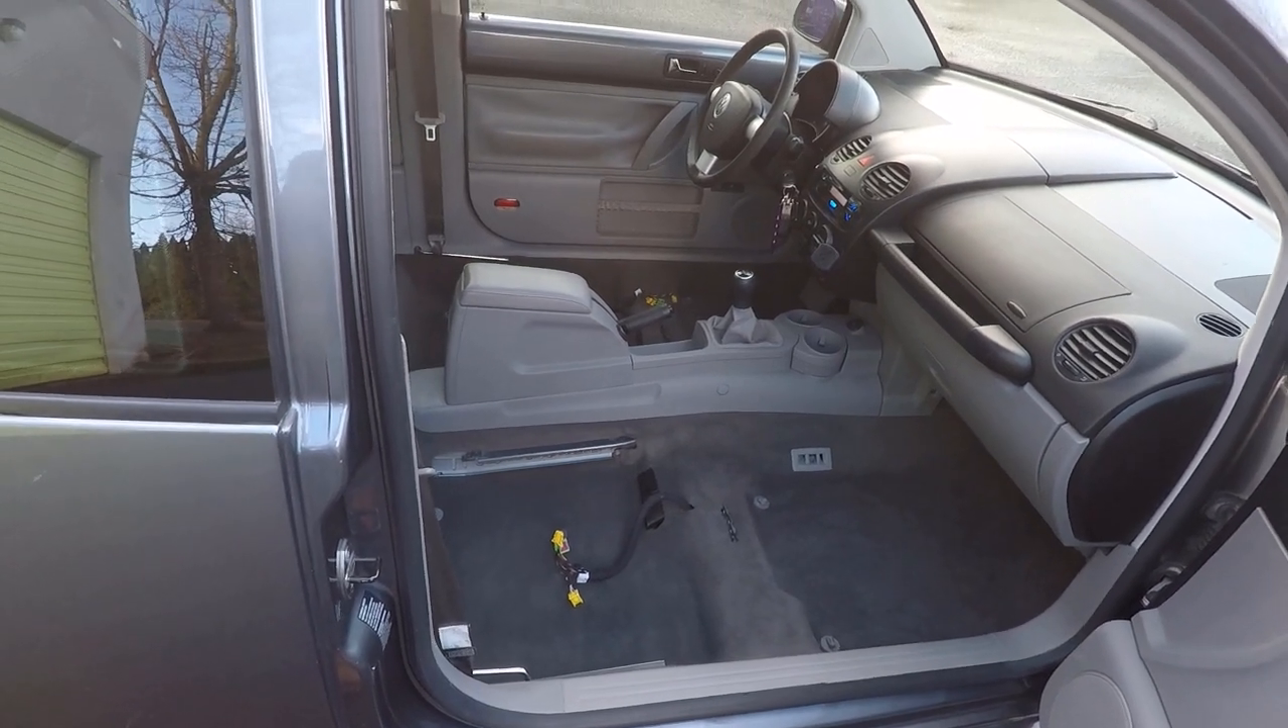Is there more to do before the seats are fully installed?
Yes.